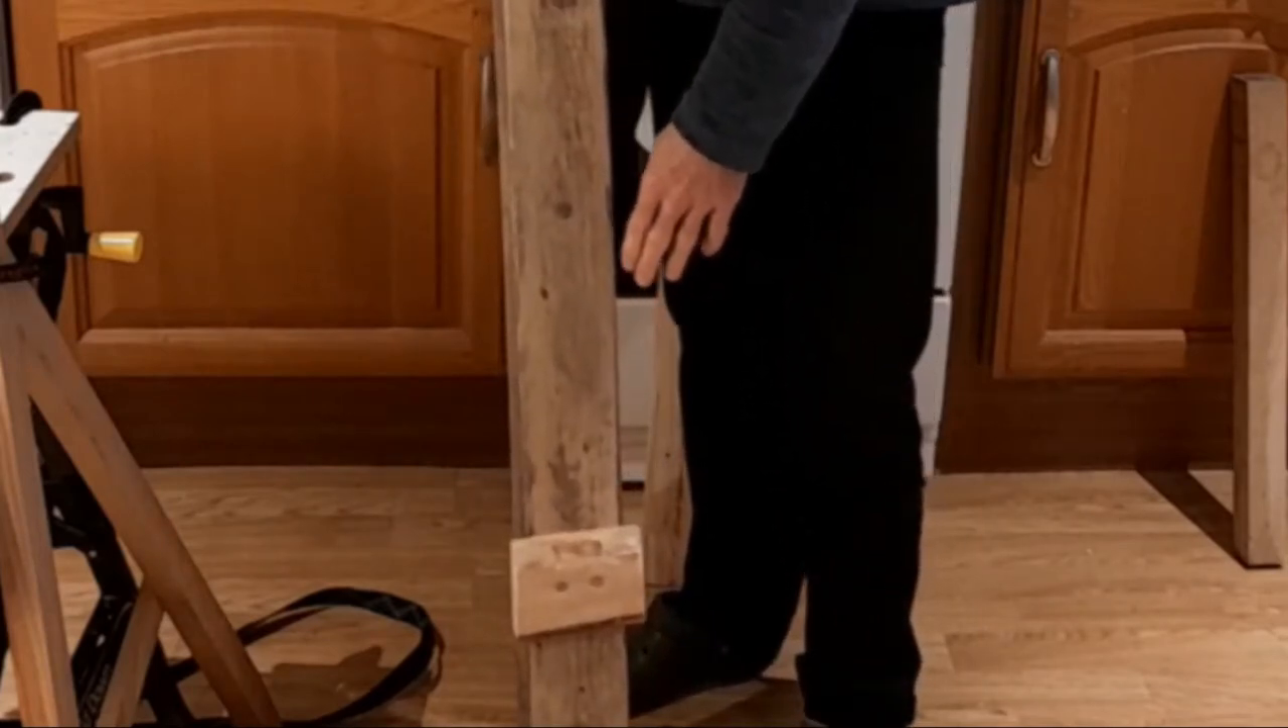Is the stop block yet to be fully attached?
No.